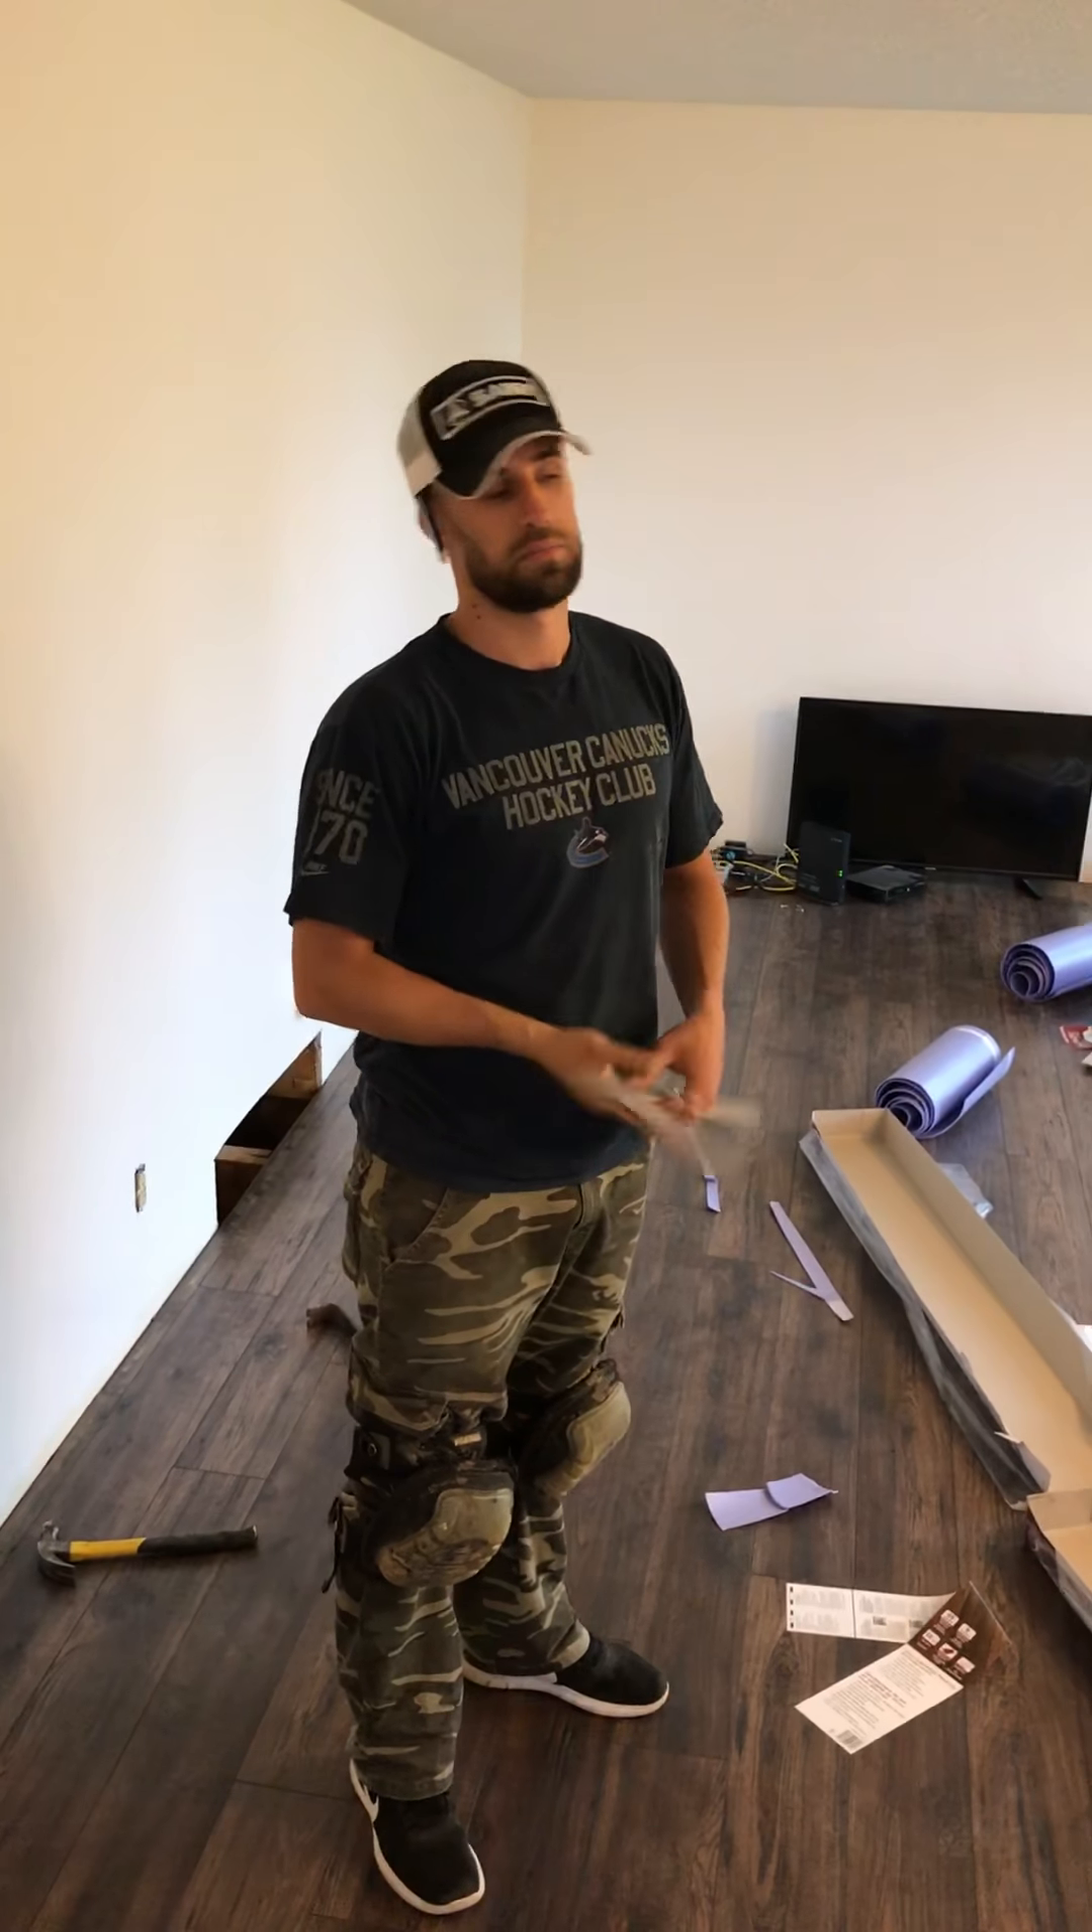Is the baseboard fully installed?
No.